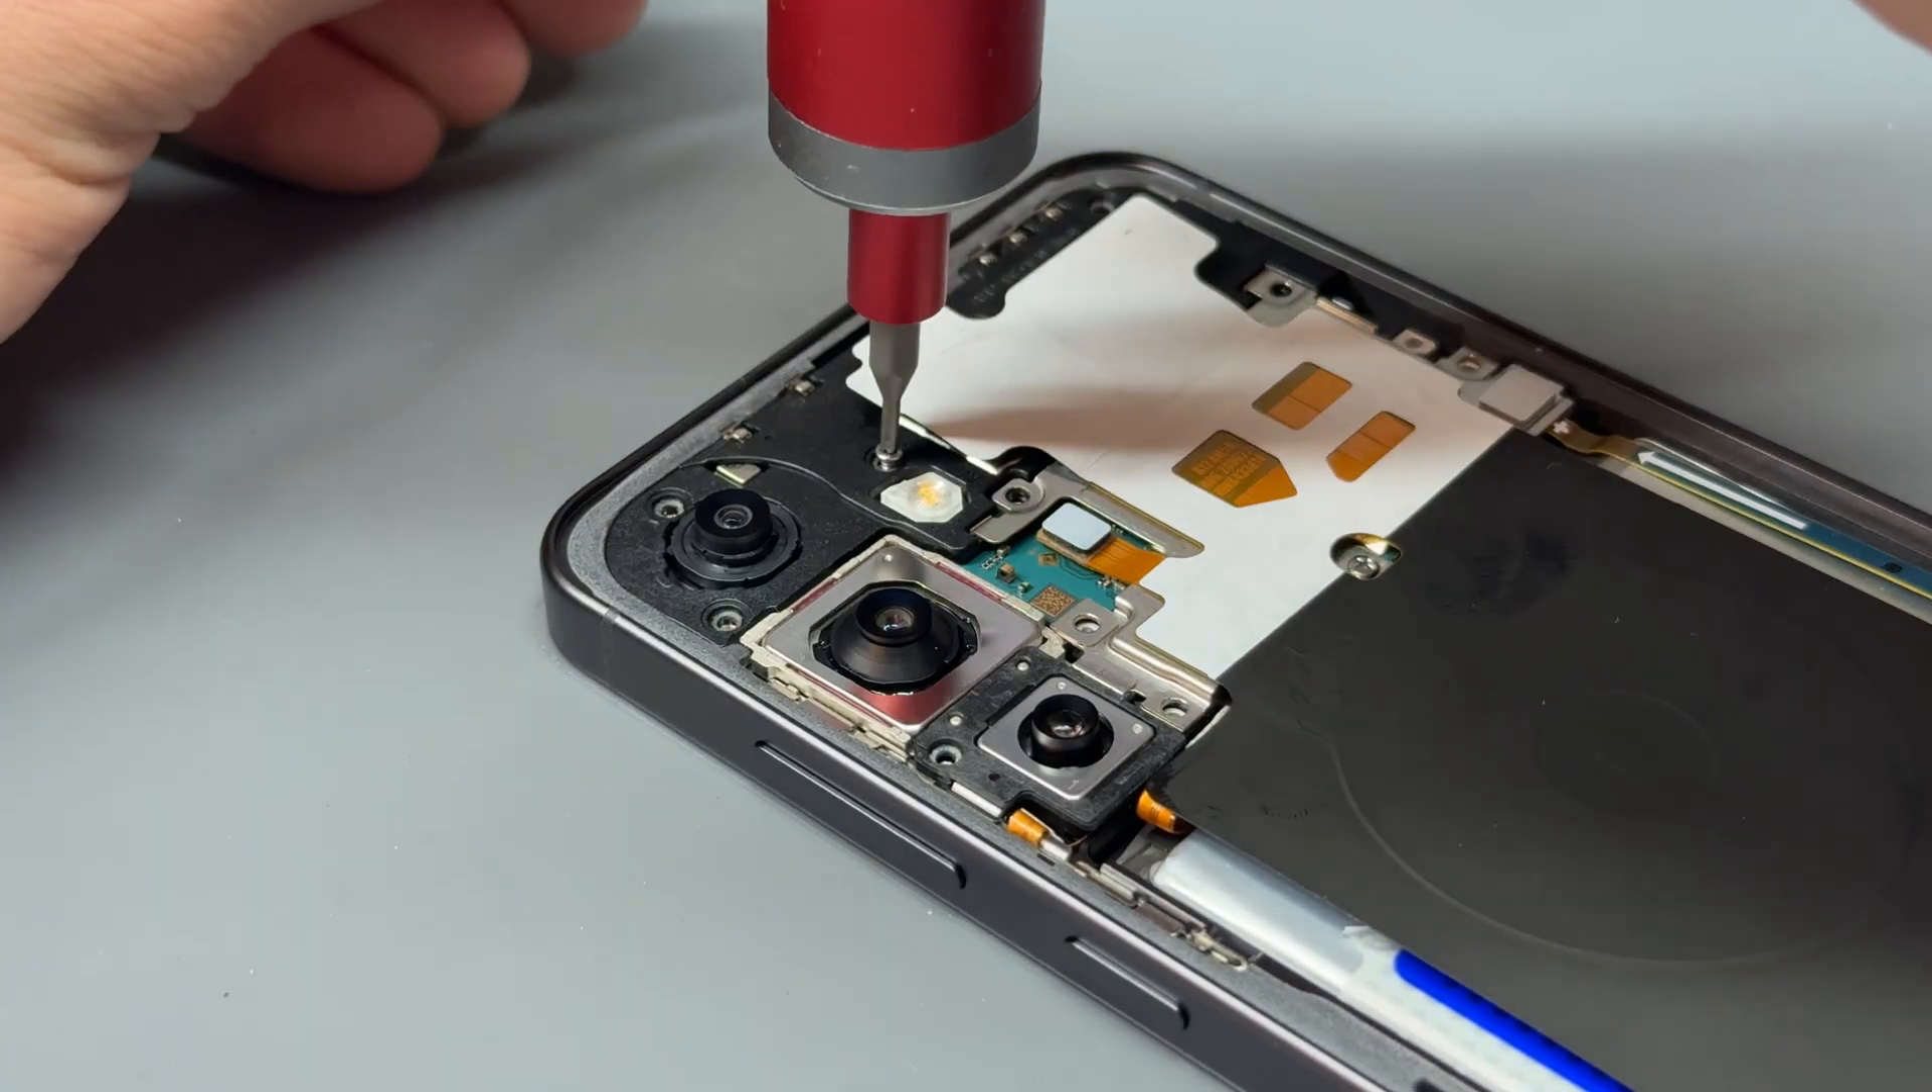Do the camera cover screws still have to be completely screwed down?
Yes.